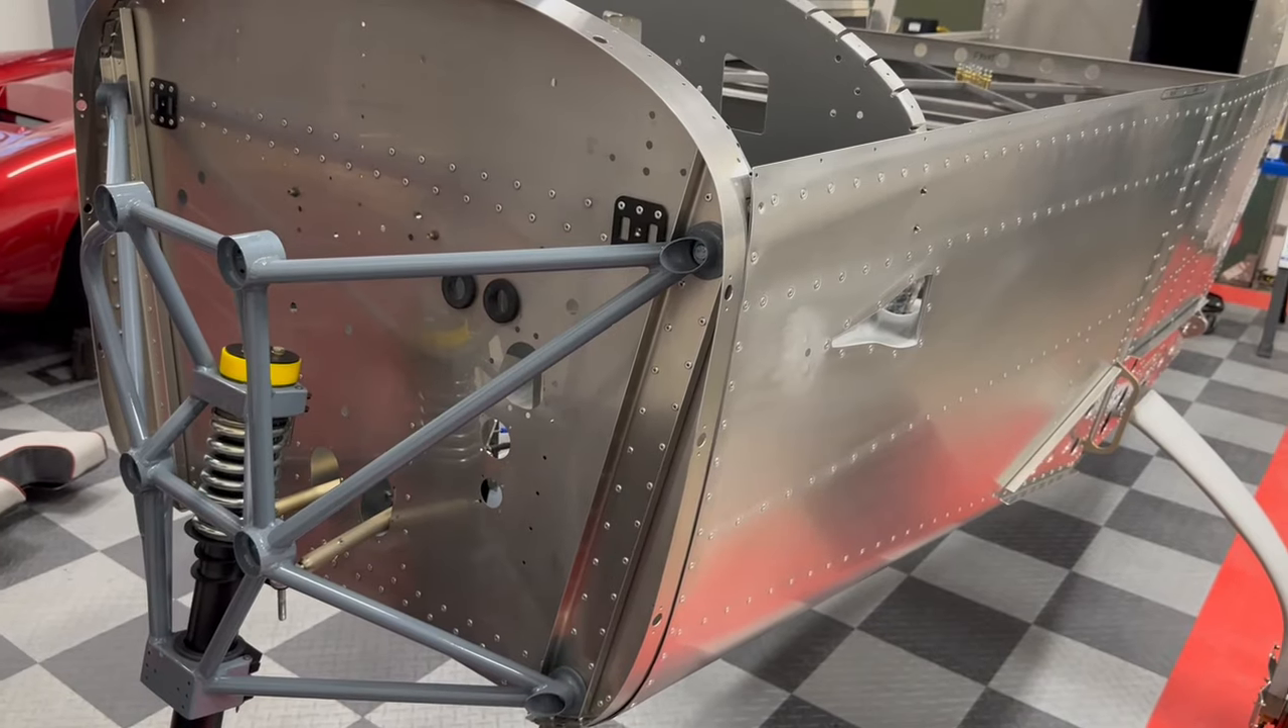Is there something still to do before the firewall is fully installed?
No.